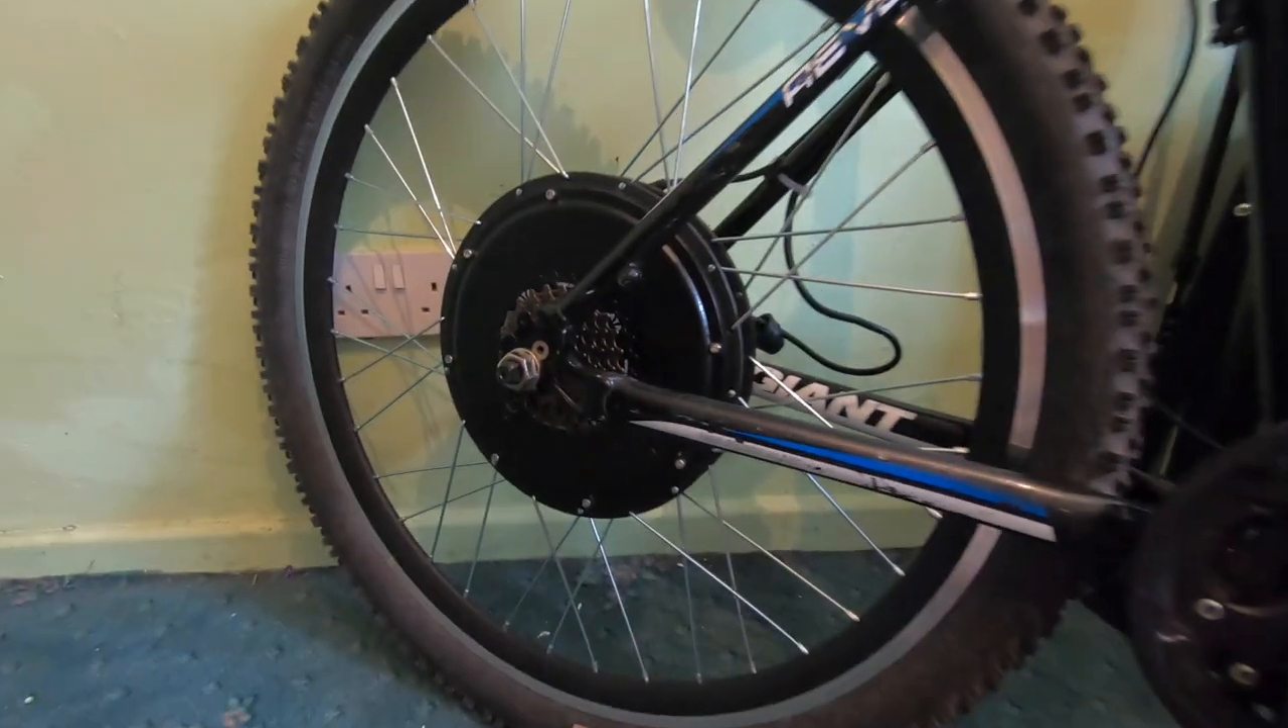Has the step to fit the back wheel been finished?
Yes.